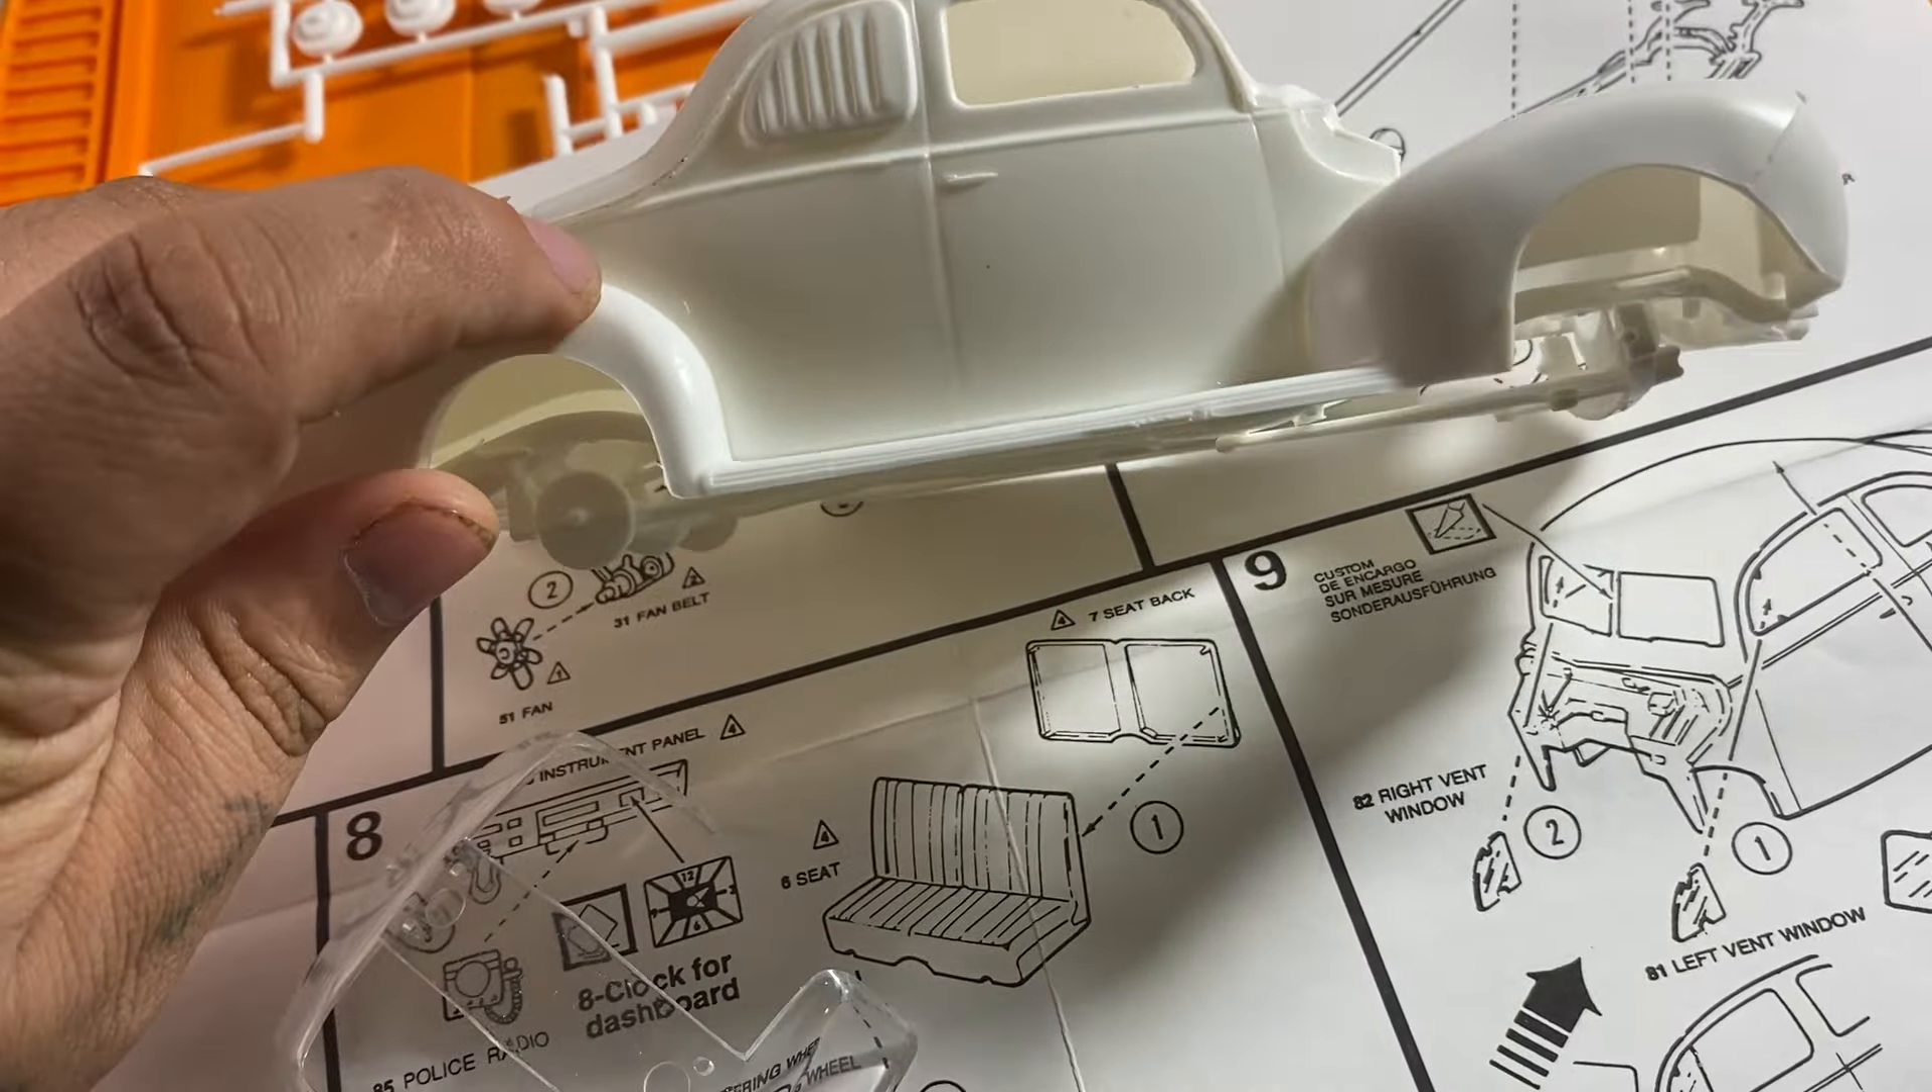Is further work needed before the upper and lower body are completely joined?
No.